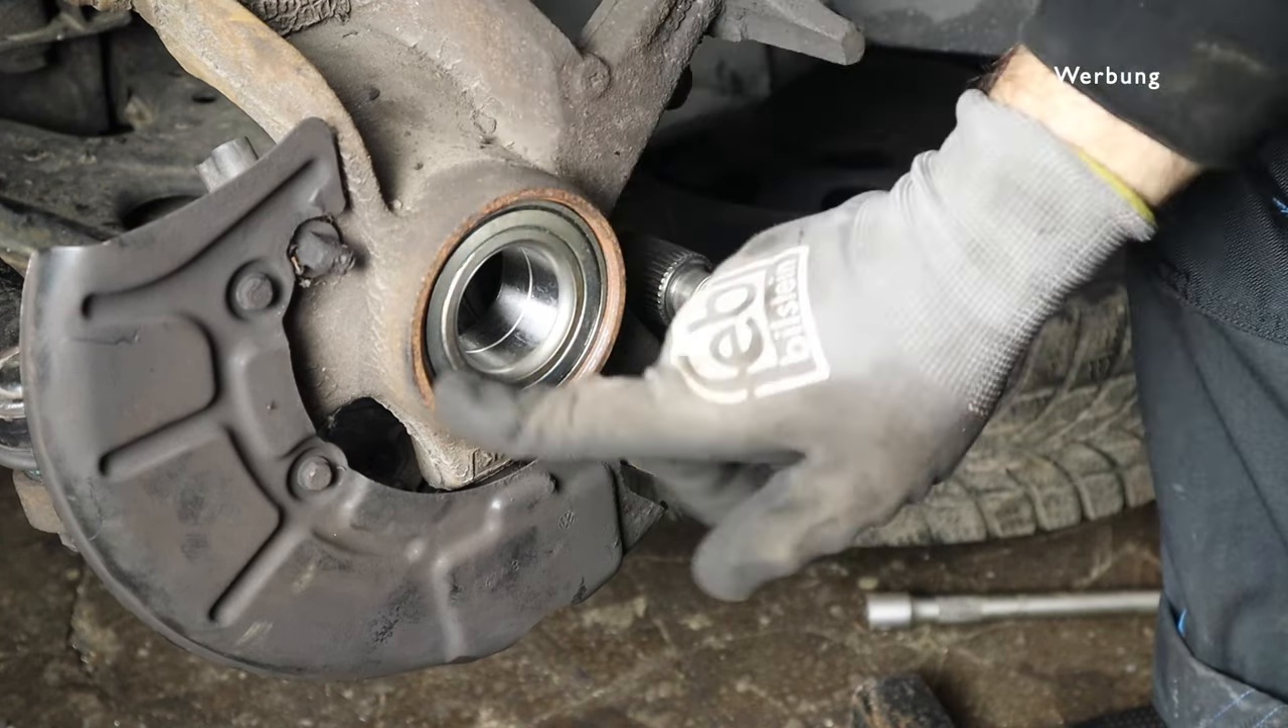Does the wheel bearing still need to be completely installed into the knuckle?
No.